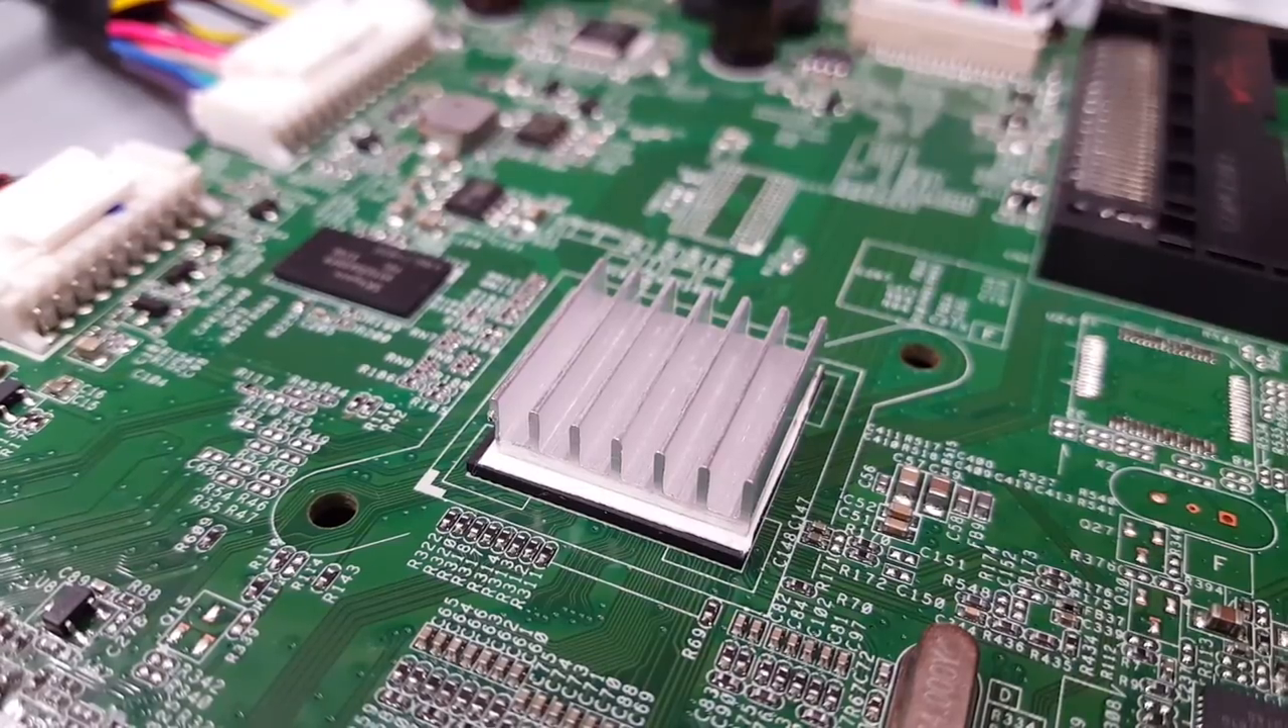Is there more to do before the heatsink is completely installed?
No.